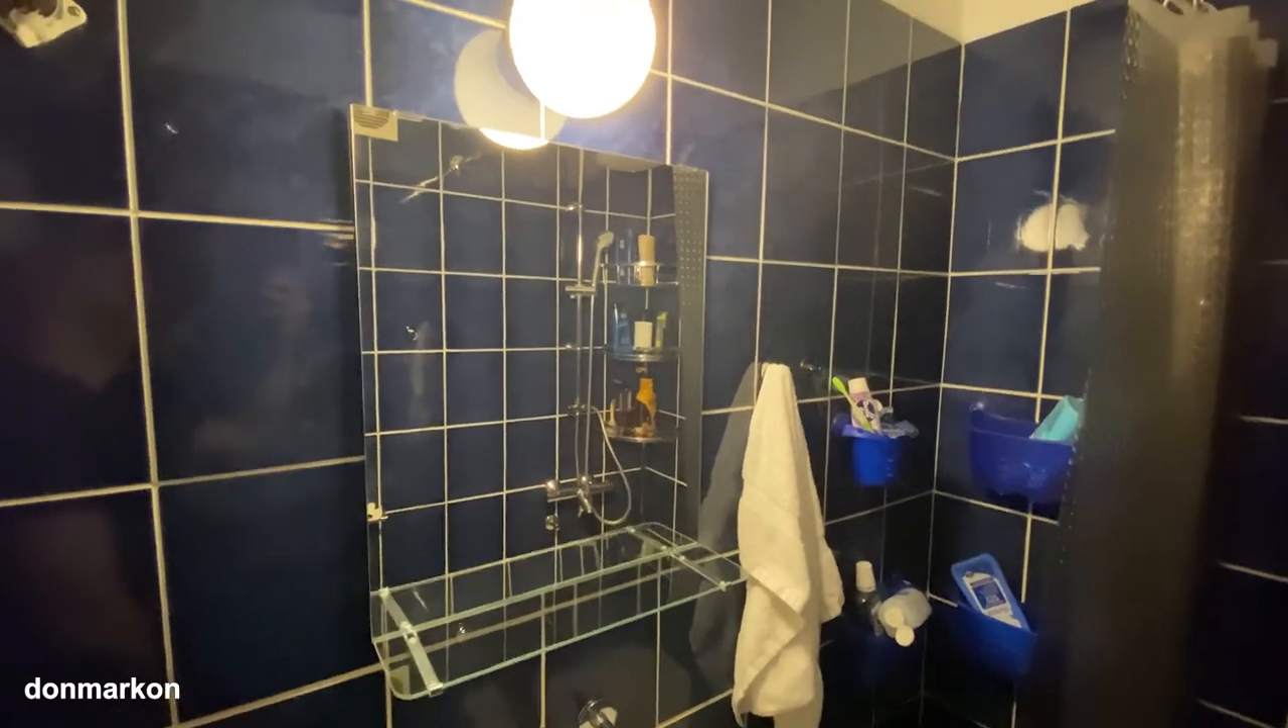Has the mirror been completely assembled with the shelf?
Yes.